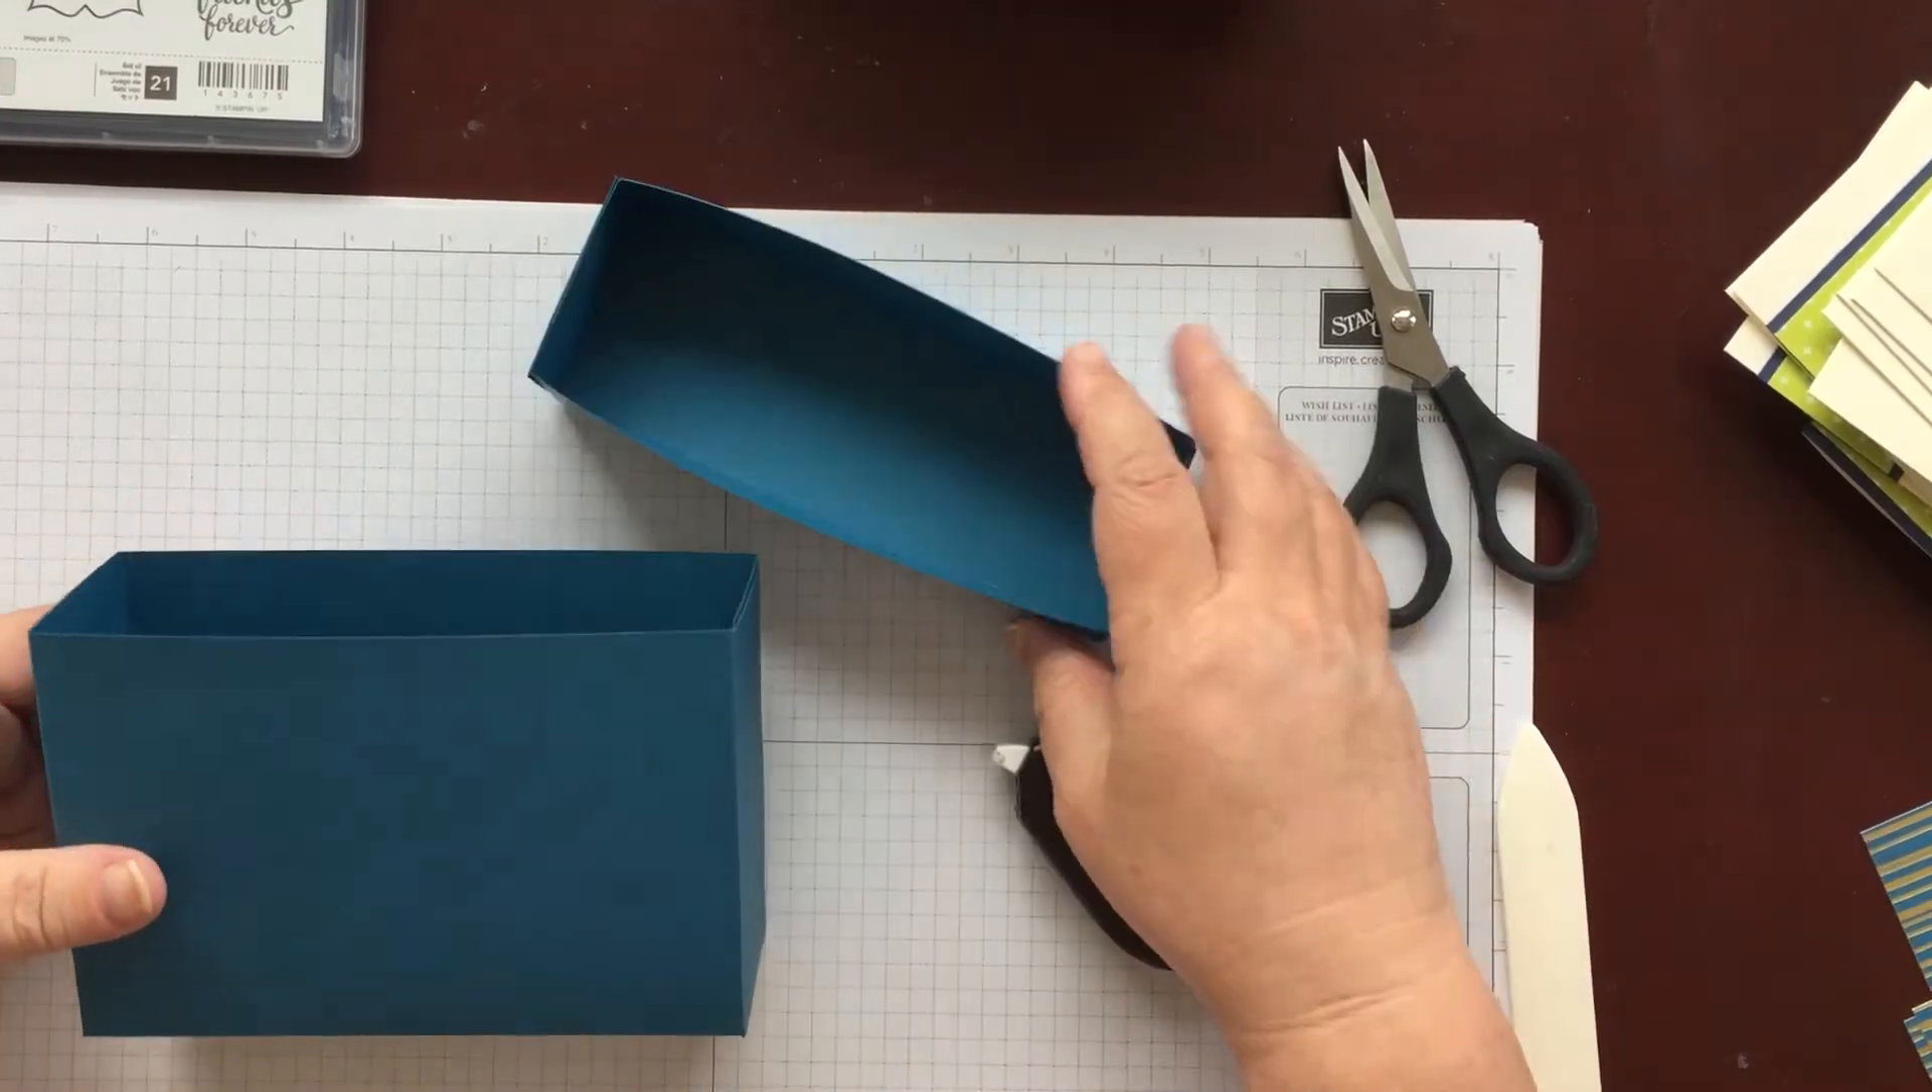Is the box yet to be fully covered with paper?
Yes.